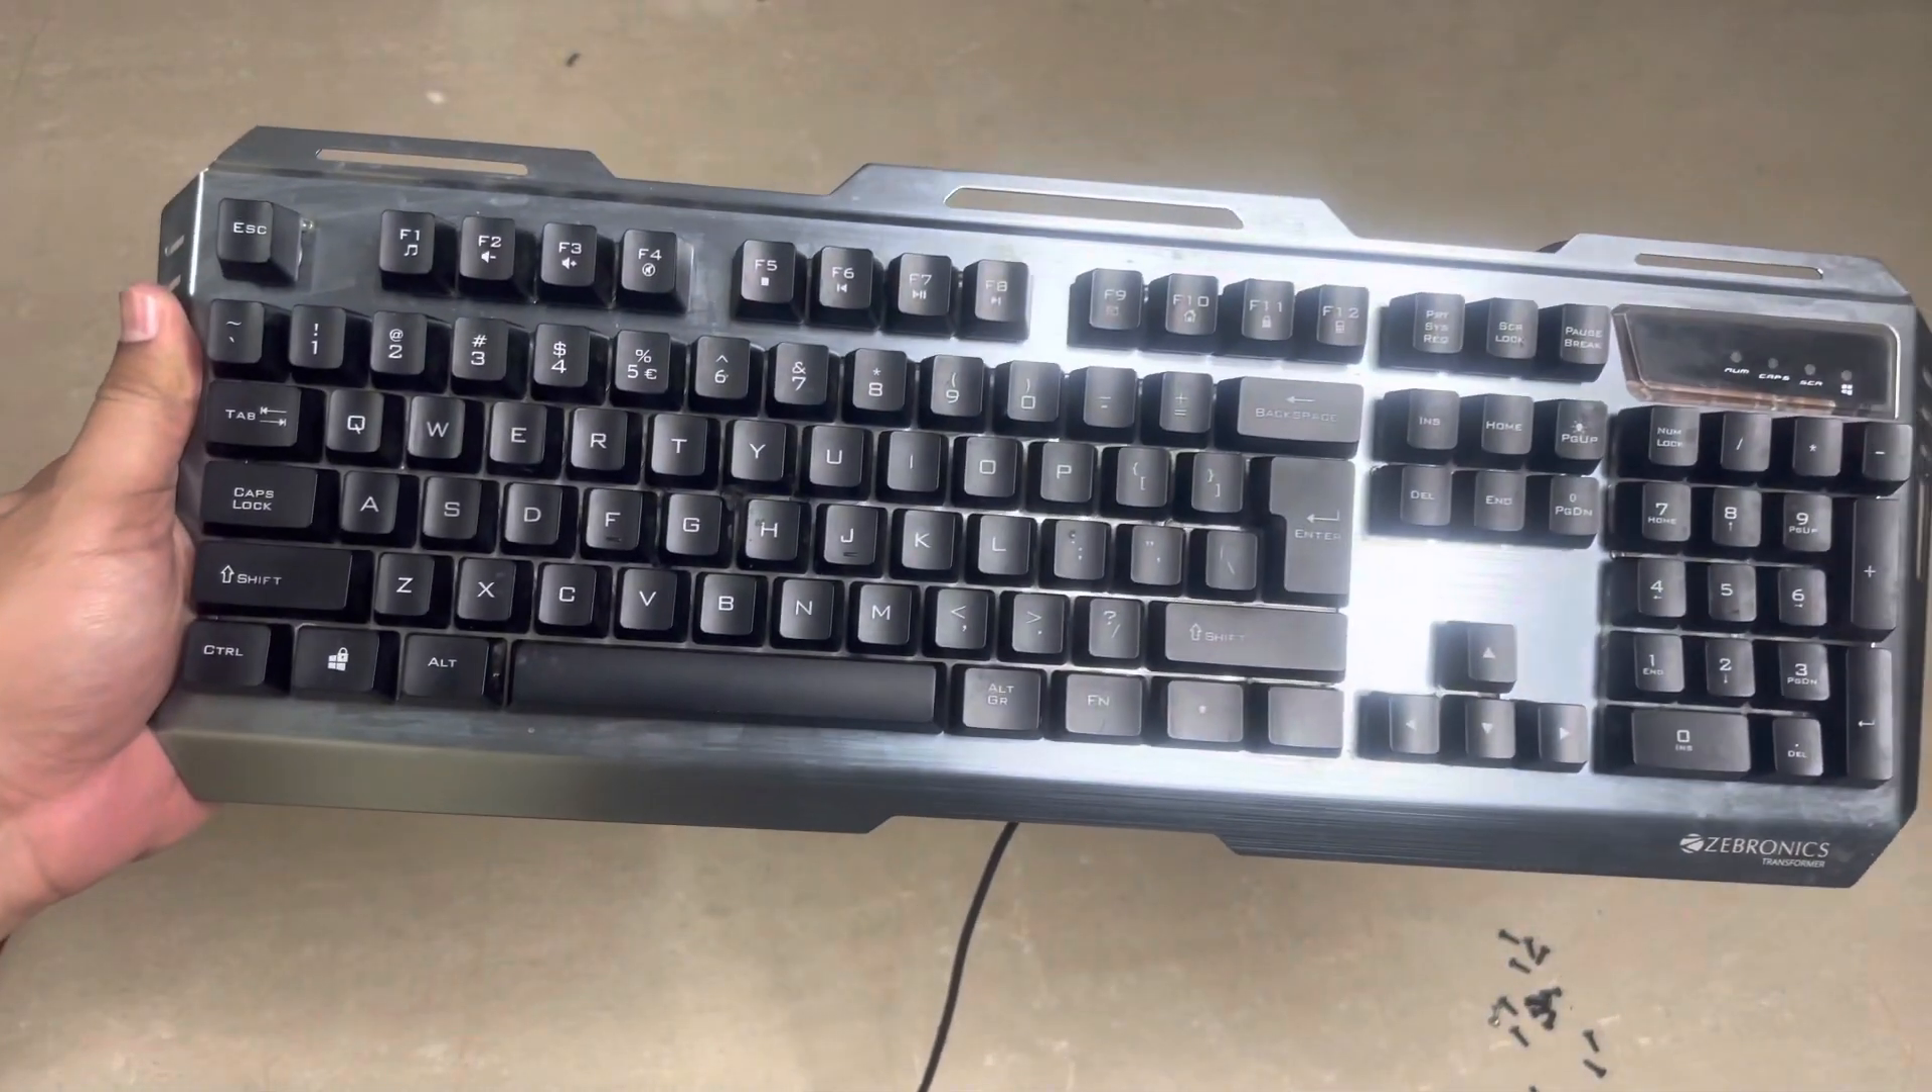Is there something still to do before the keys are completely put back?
No.